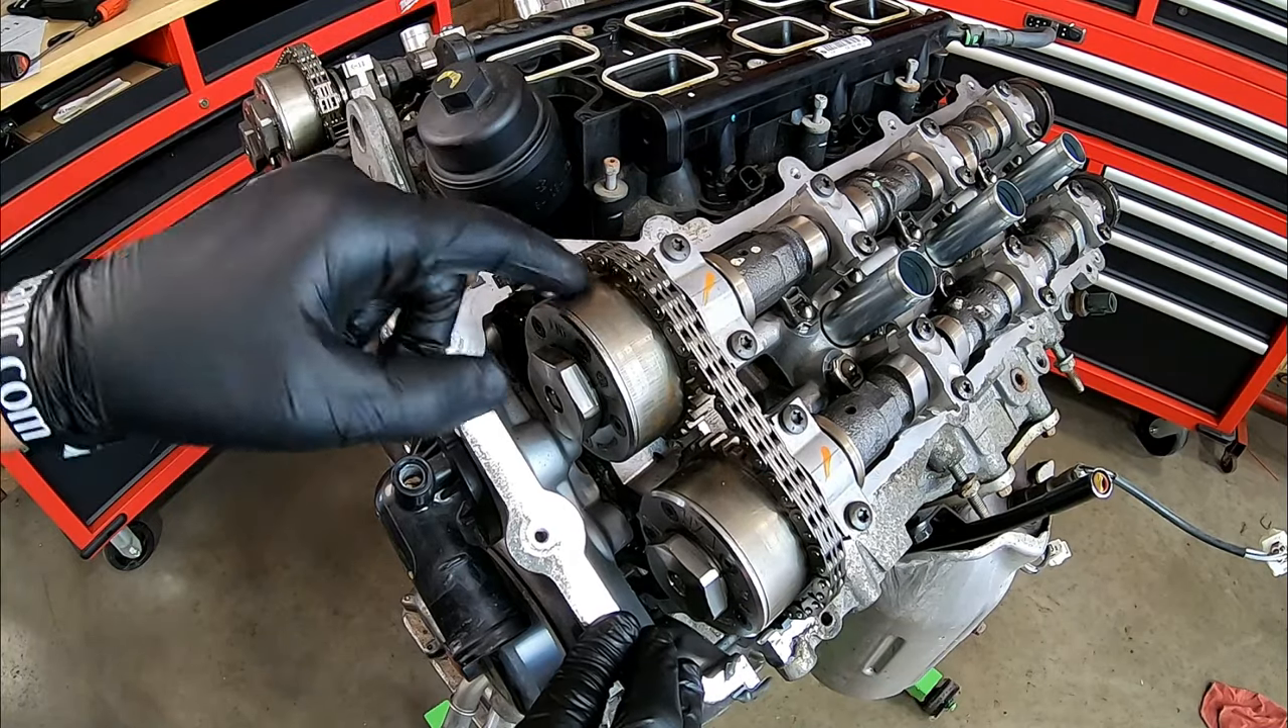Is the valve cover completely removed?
Yes.